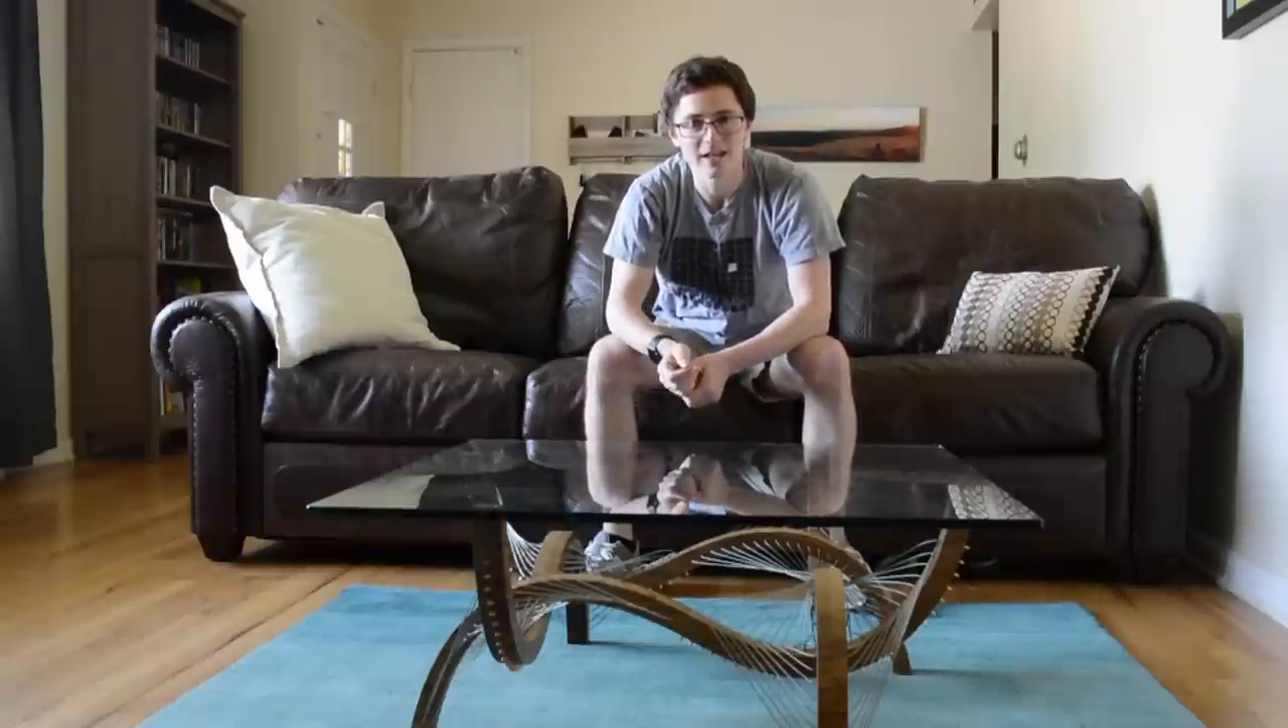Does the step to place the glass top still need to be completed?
No.